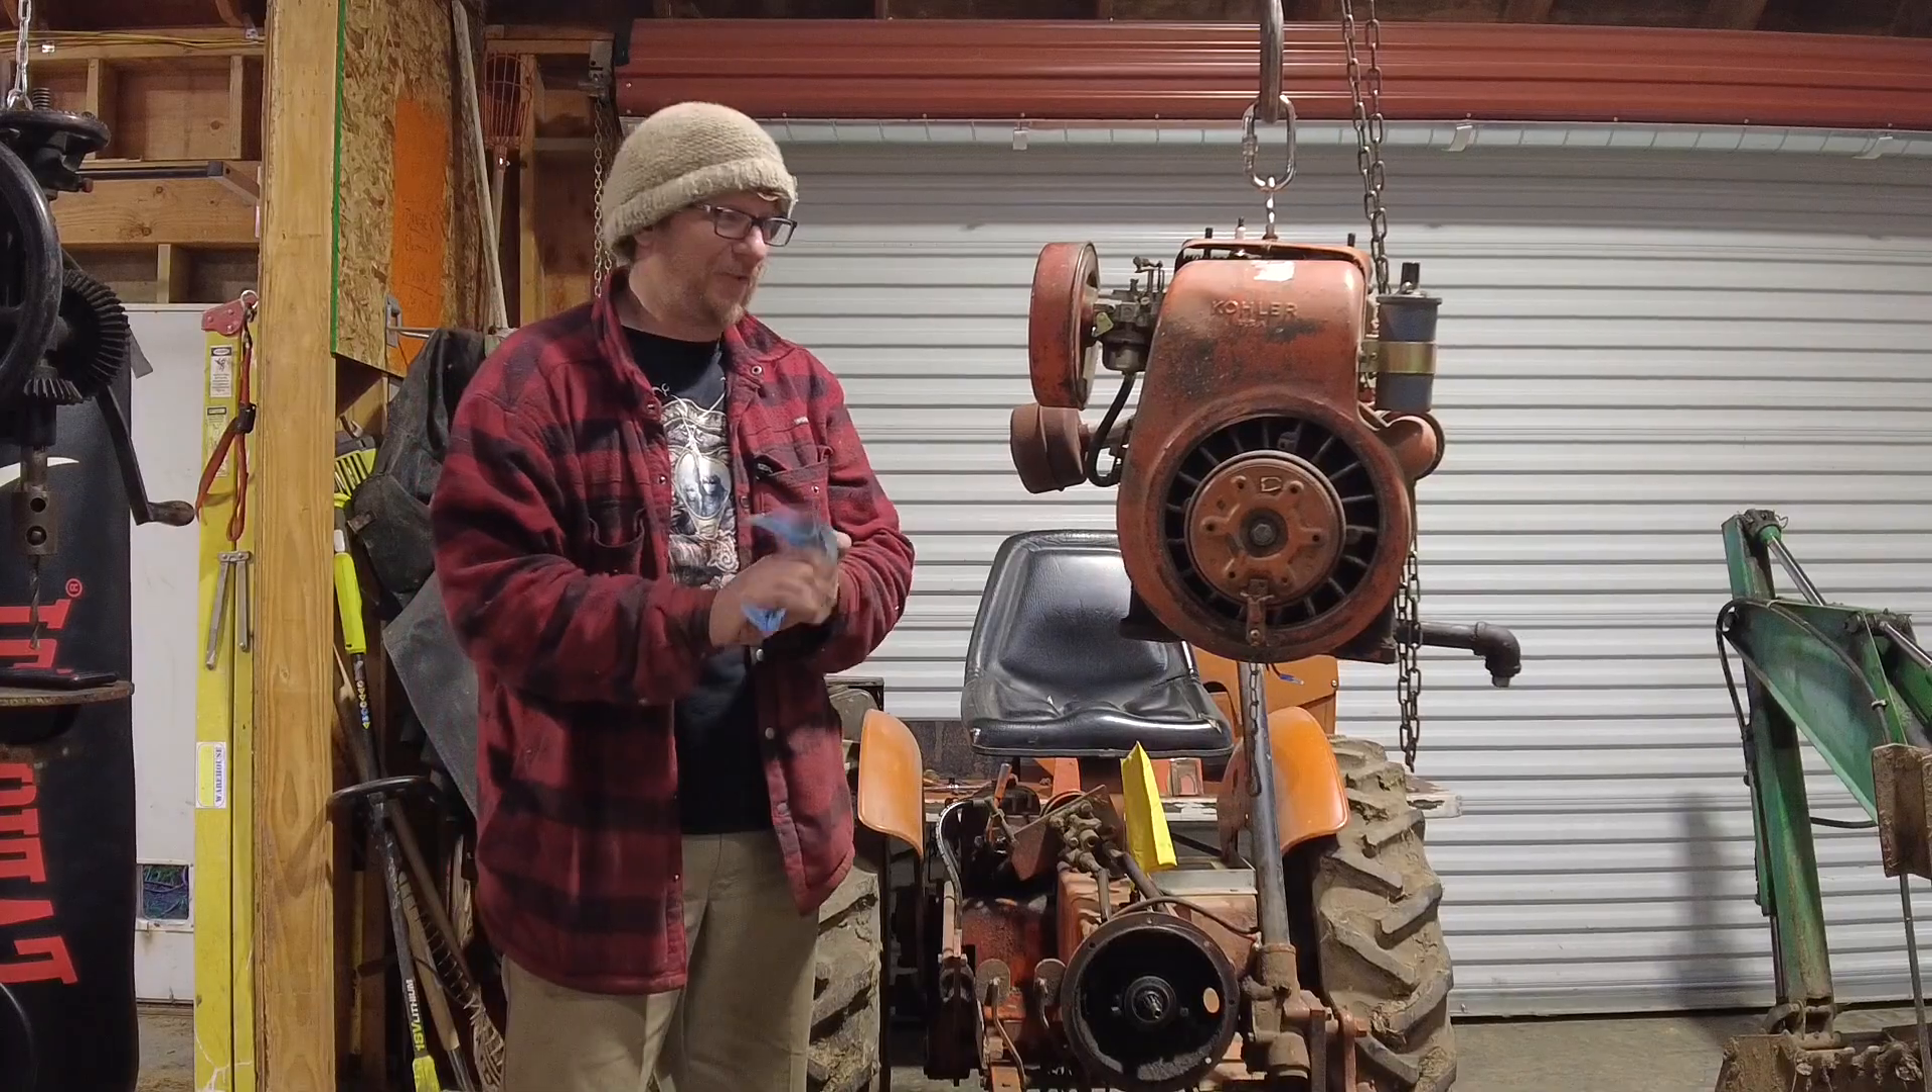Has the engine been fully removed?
Yes.